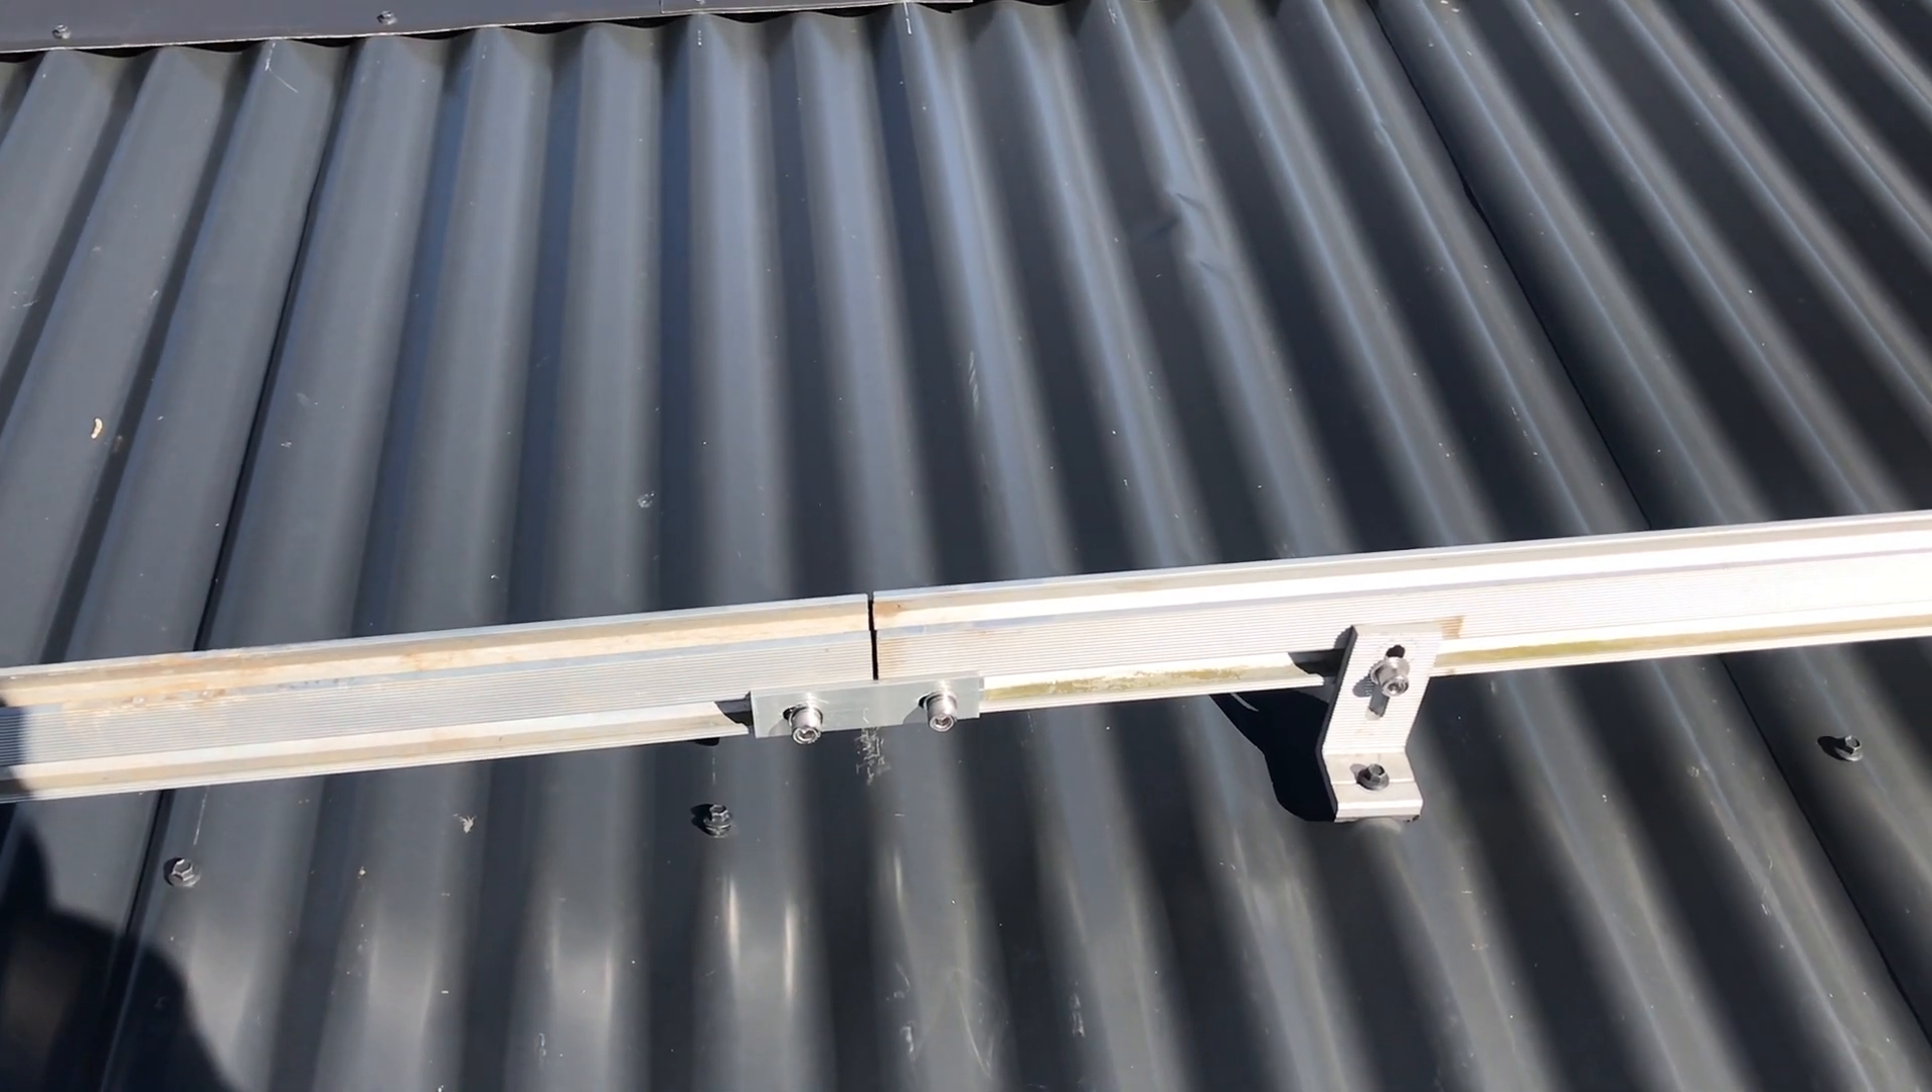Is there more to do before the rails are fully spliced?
No.